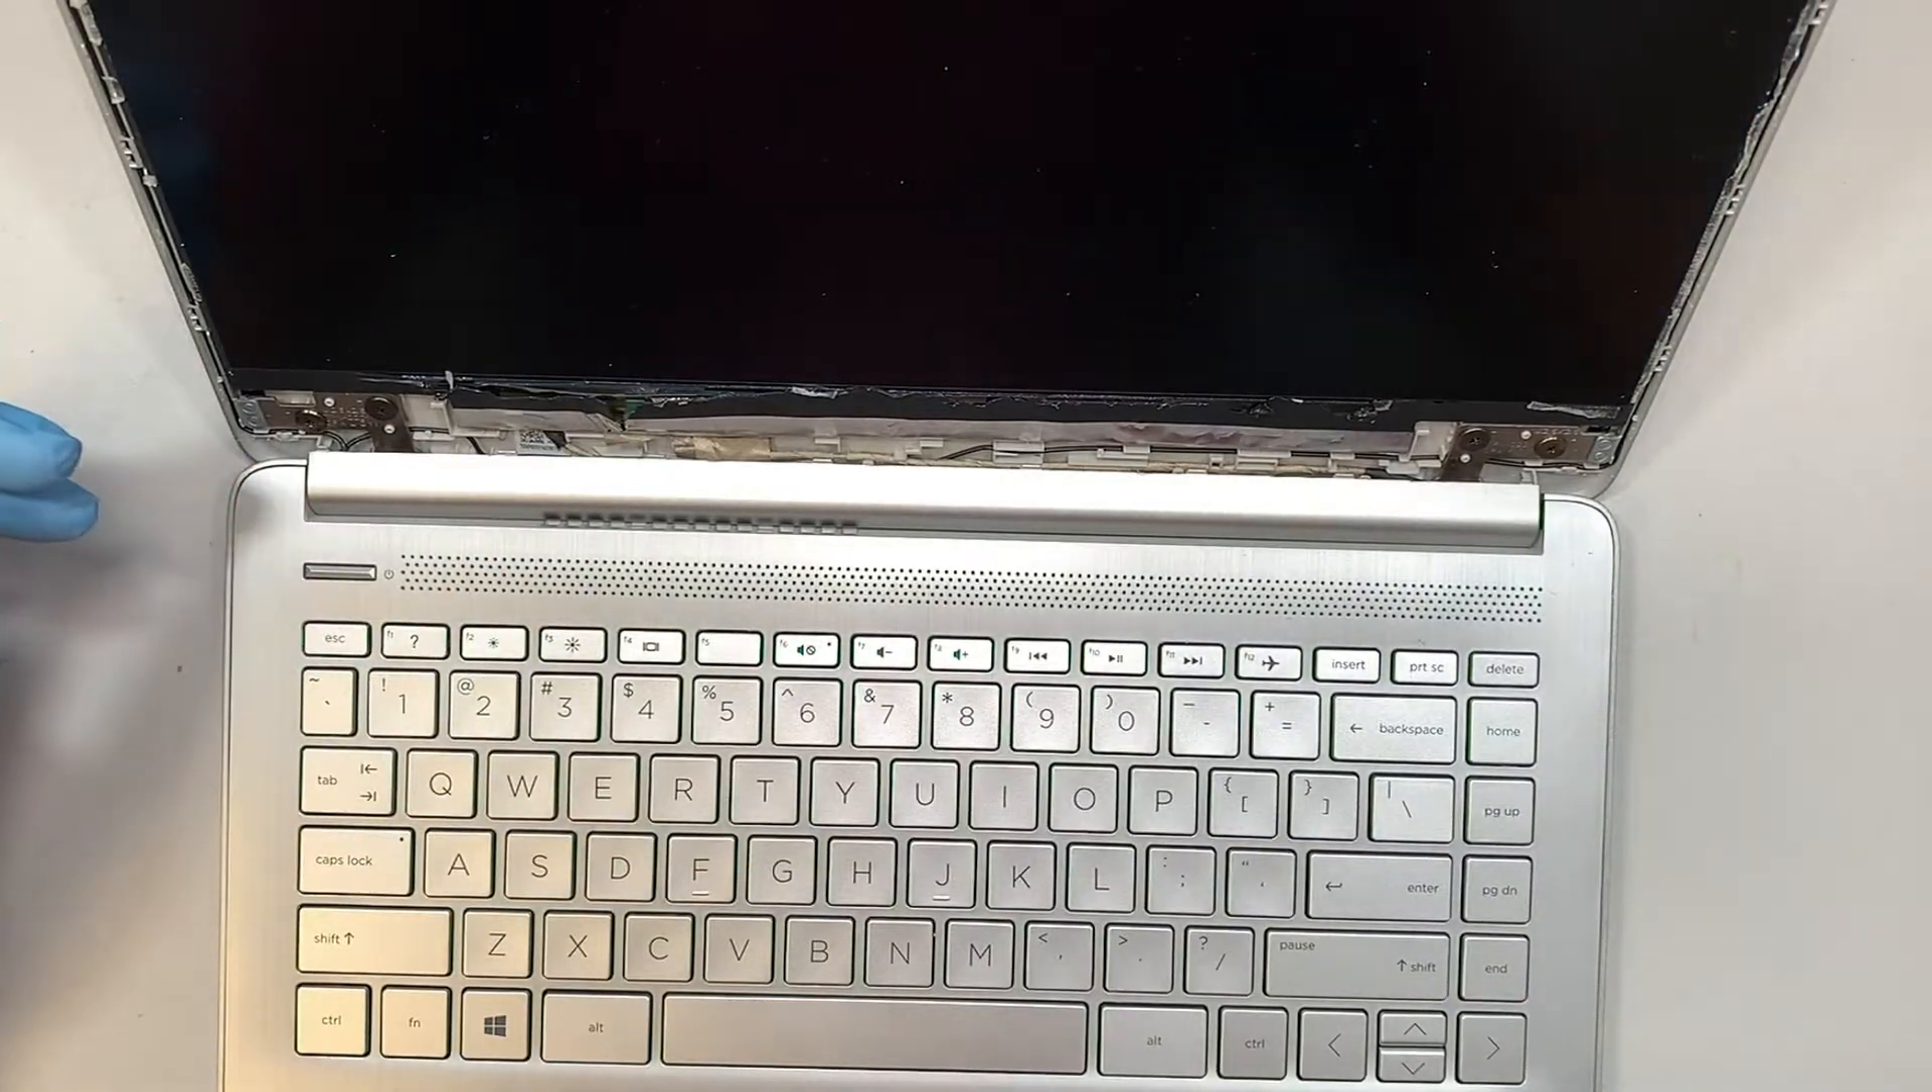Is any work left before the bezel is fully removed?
No.